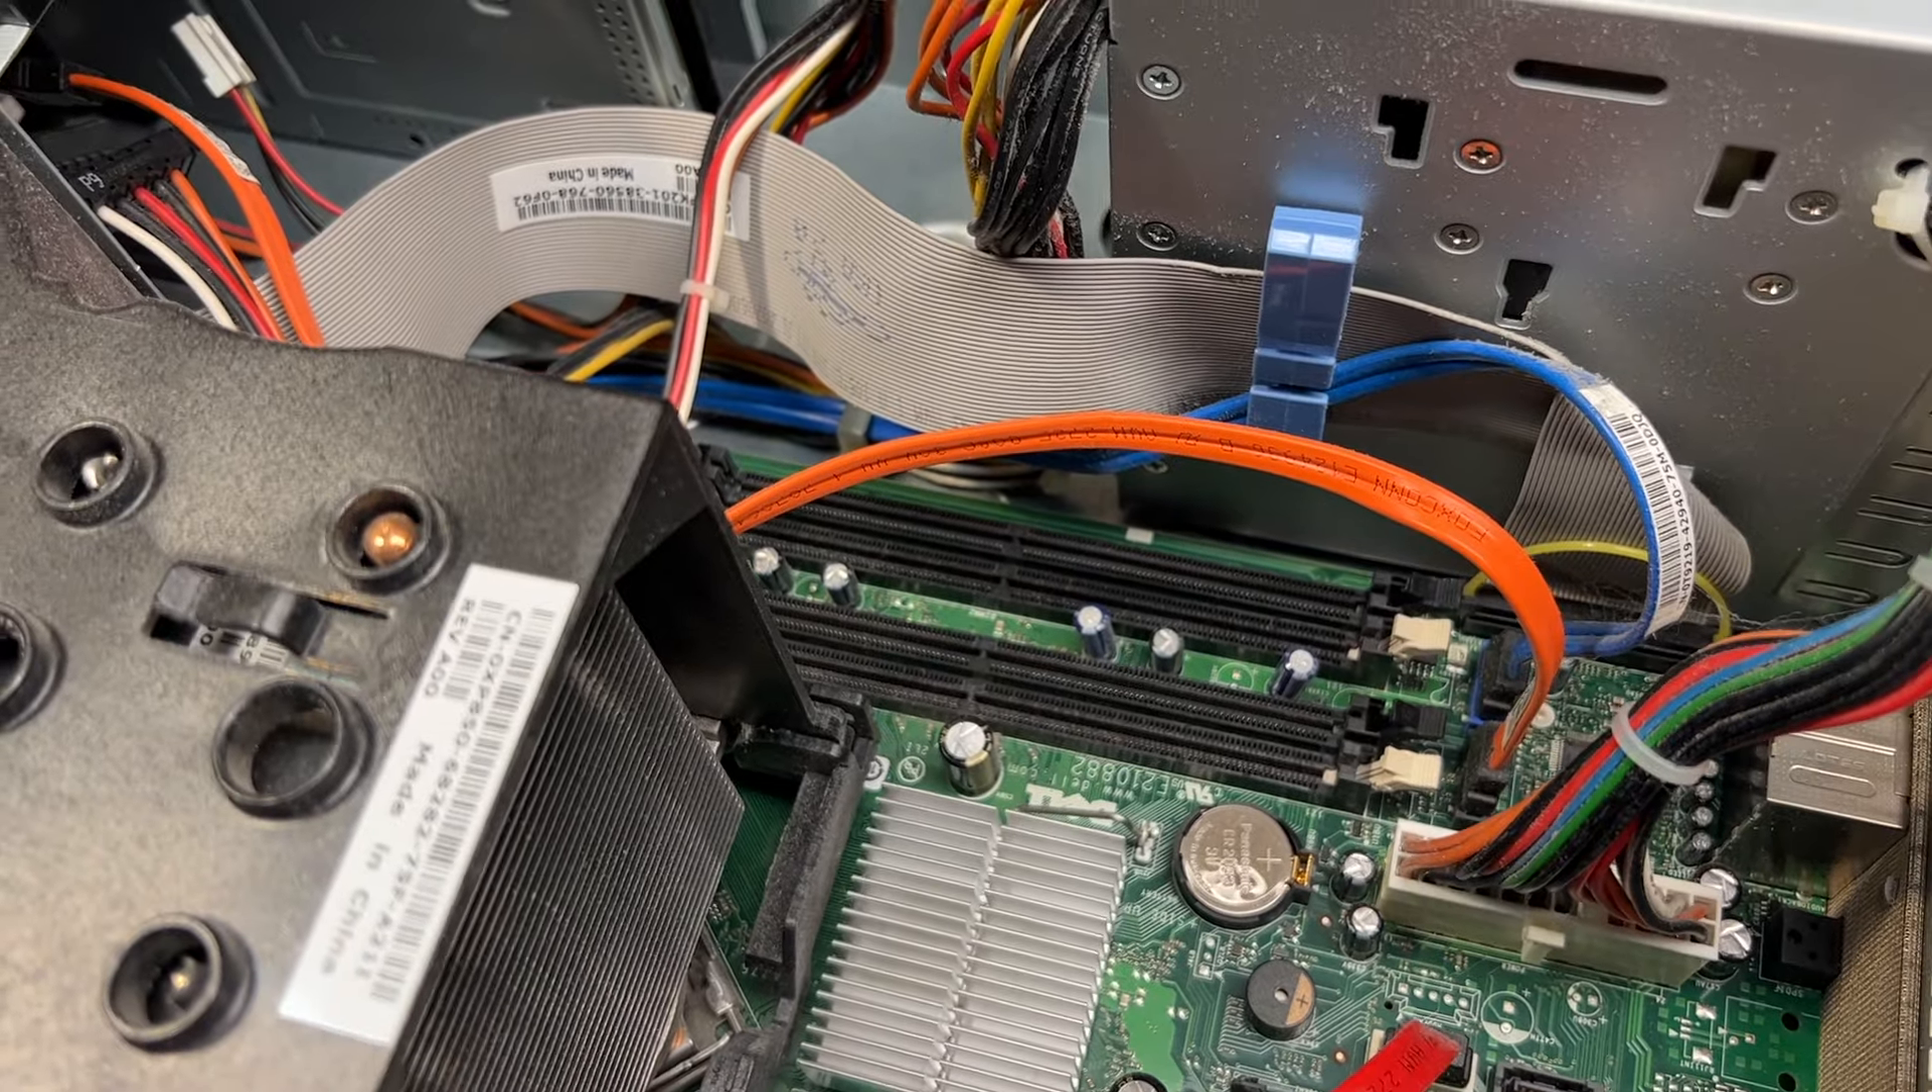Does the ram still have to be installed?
Yes.